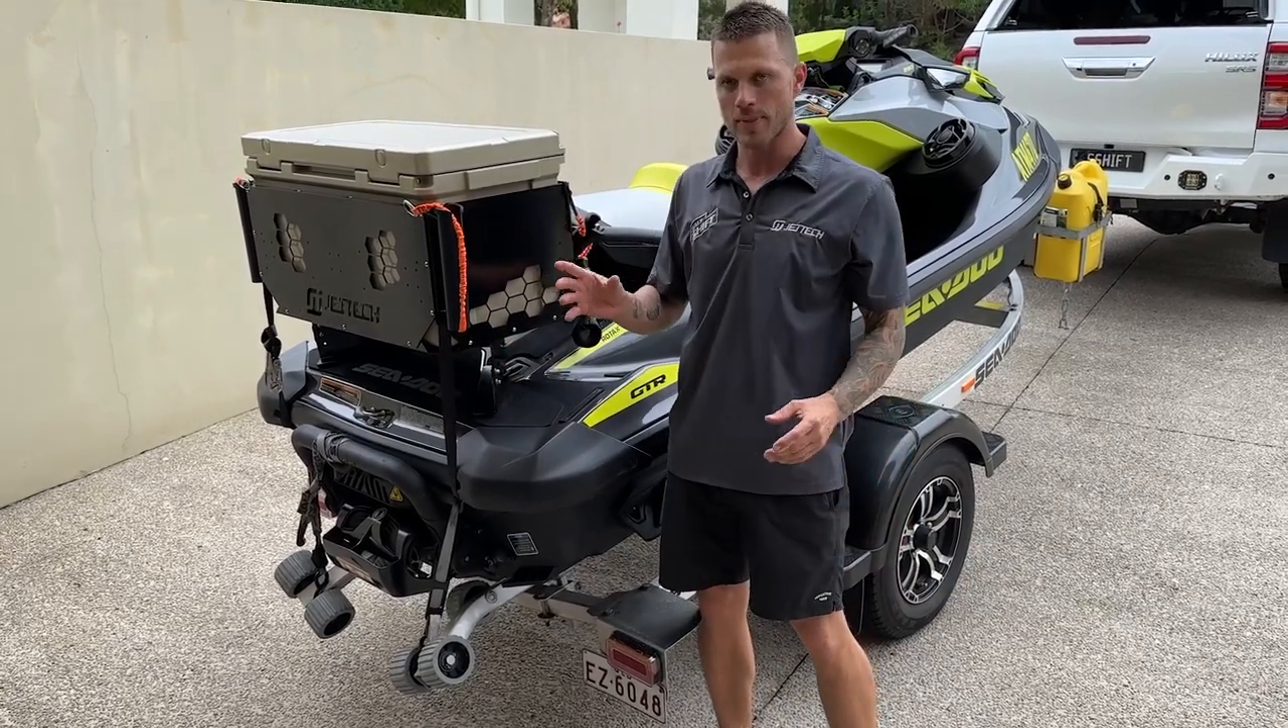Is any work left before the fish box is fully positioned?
No.